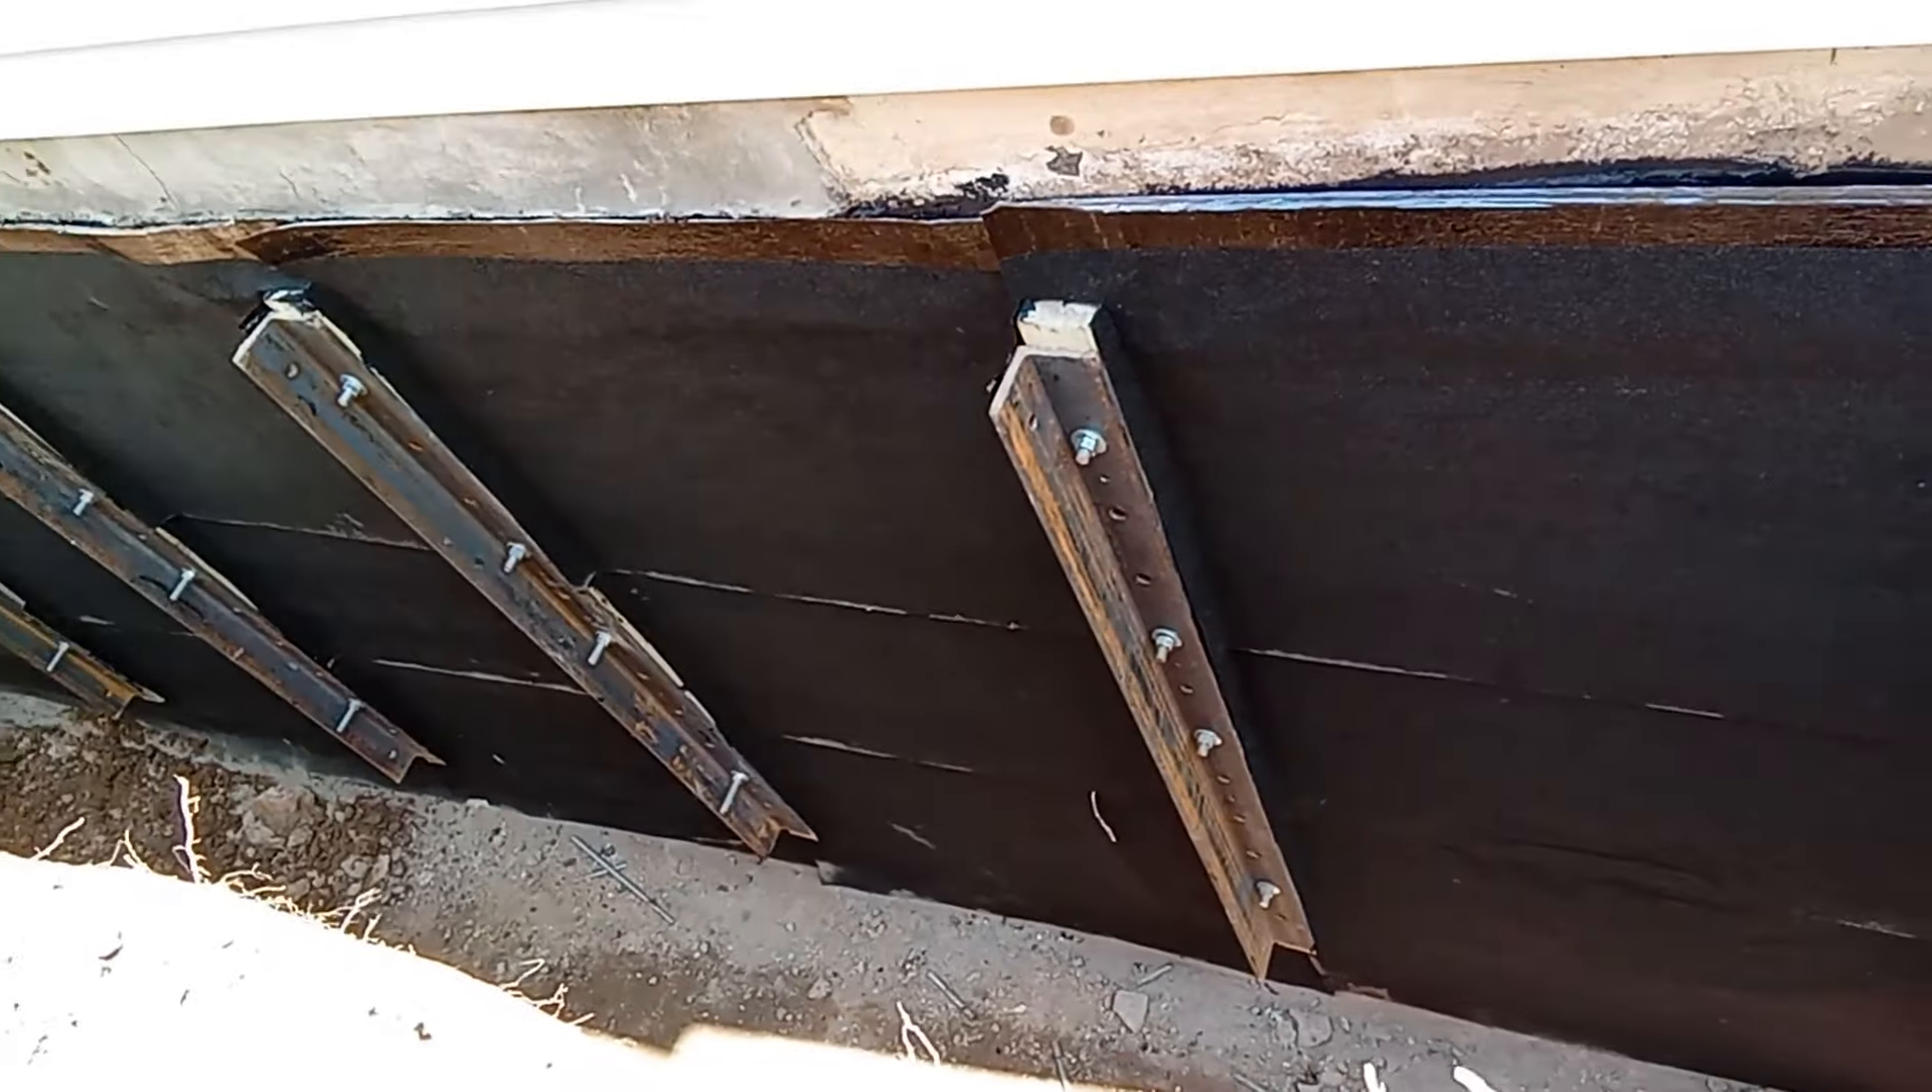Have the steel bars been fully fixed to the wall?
Yes.